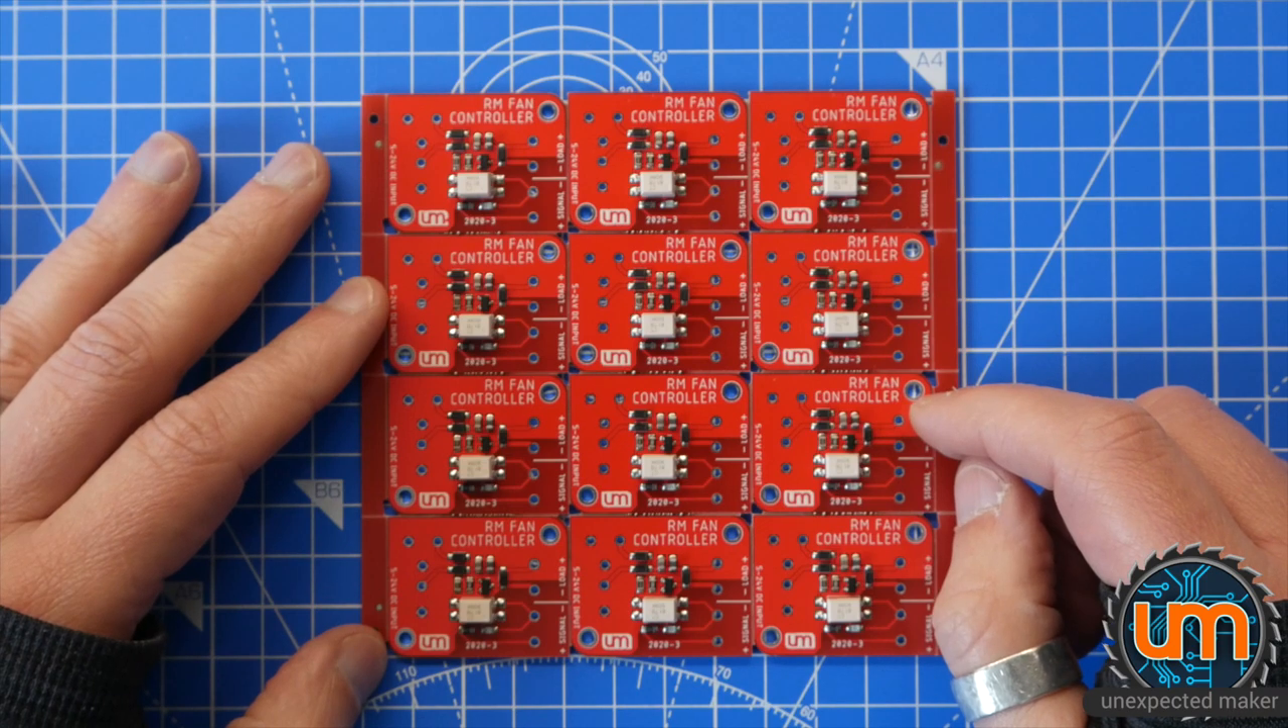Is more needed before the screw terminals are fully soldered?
Yes.